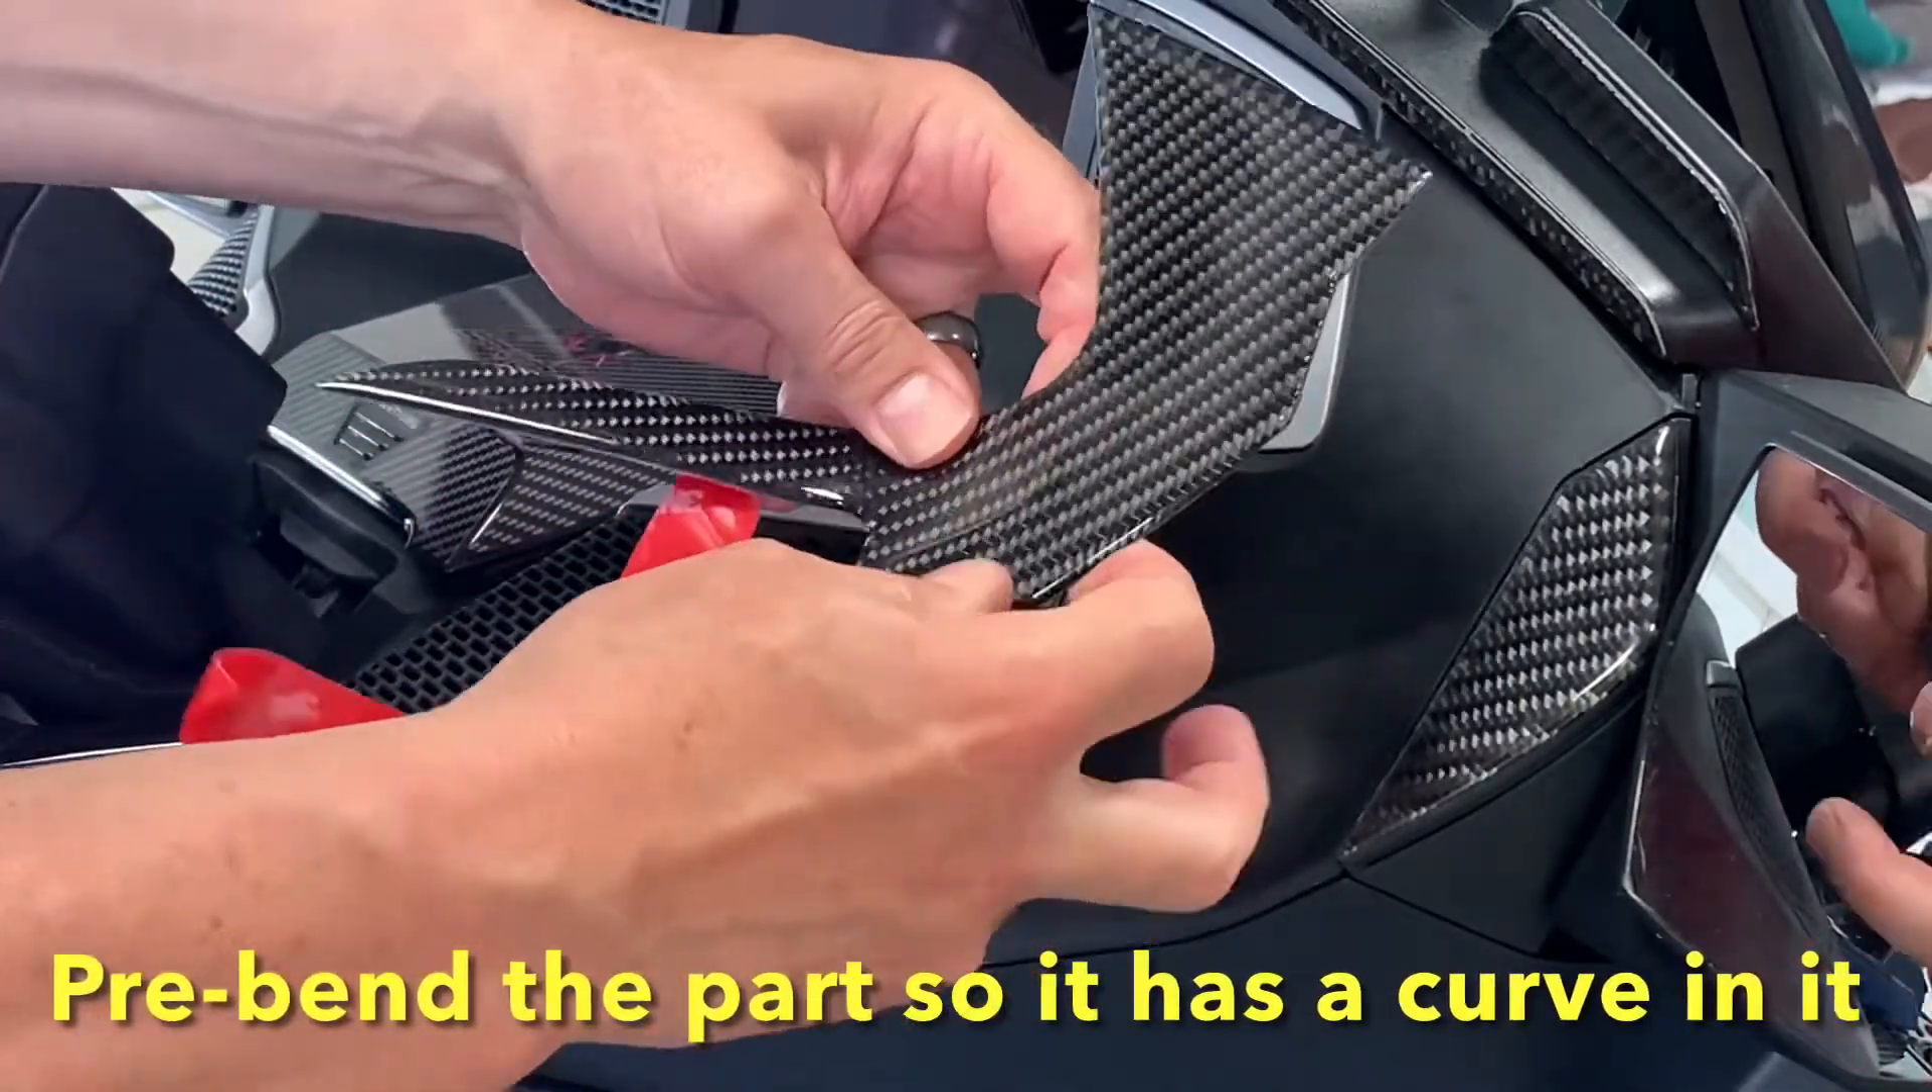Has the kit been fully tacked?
No.